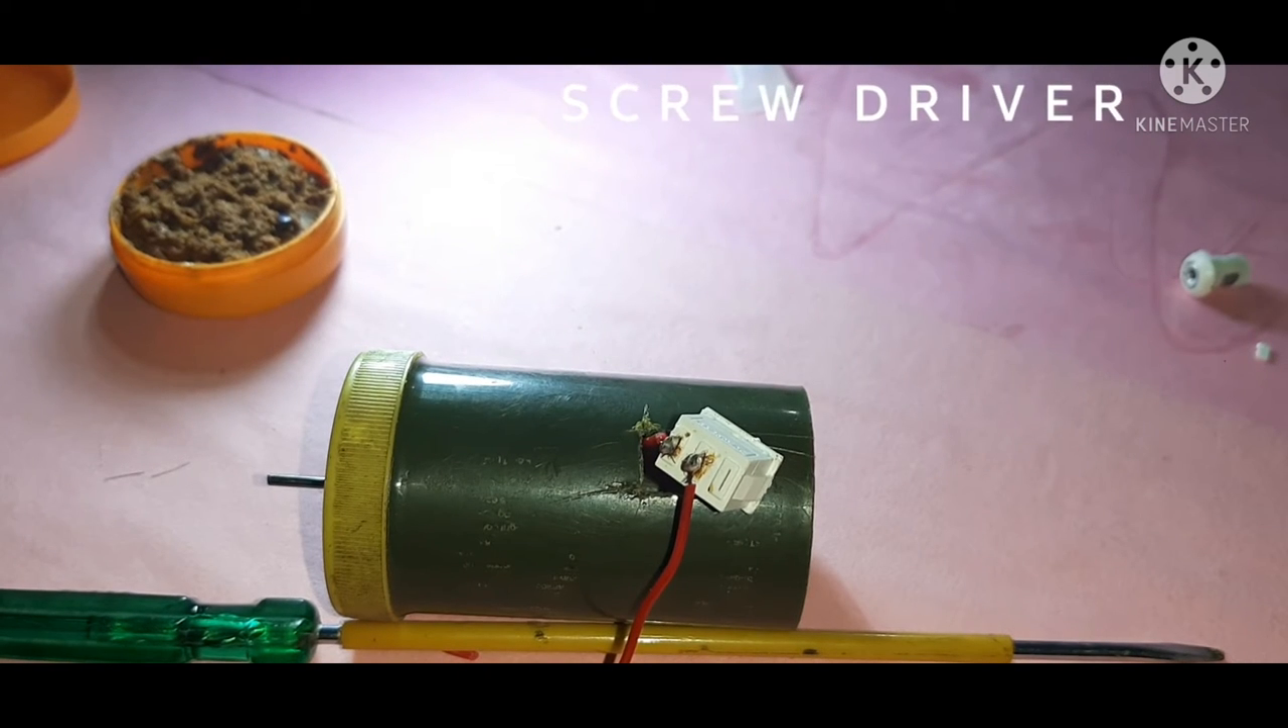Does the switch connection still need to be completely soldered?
No.